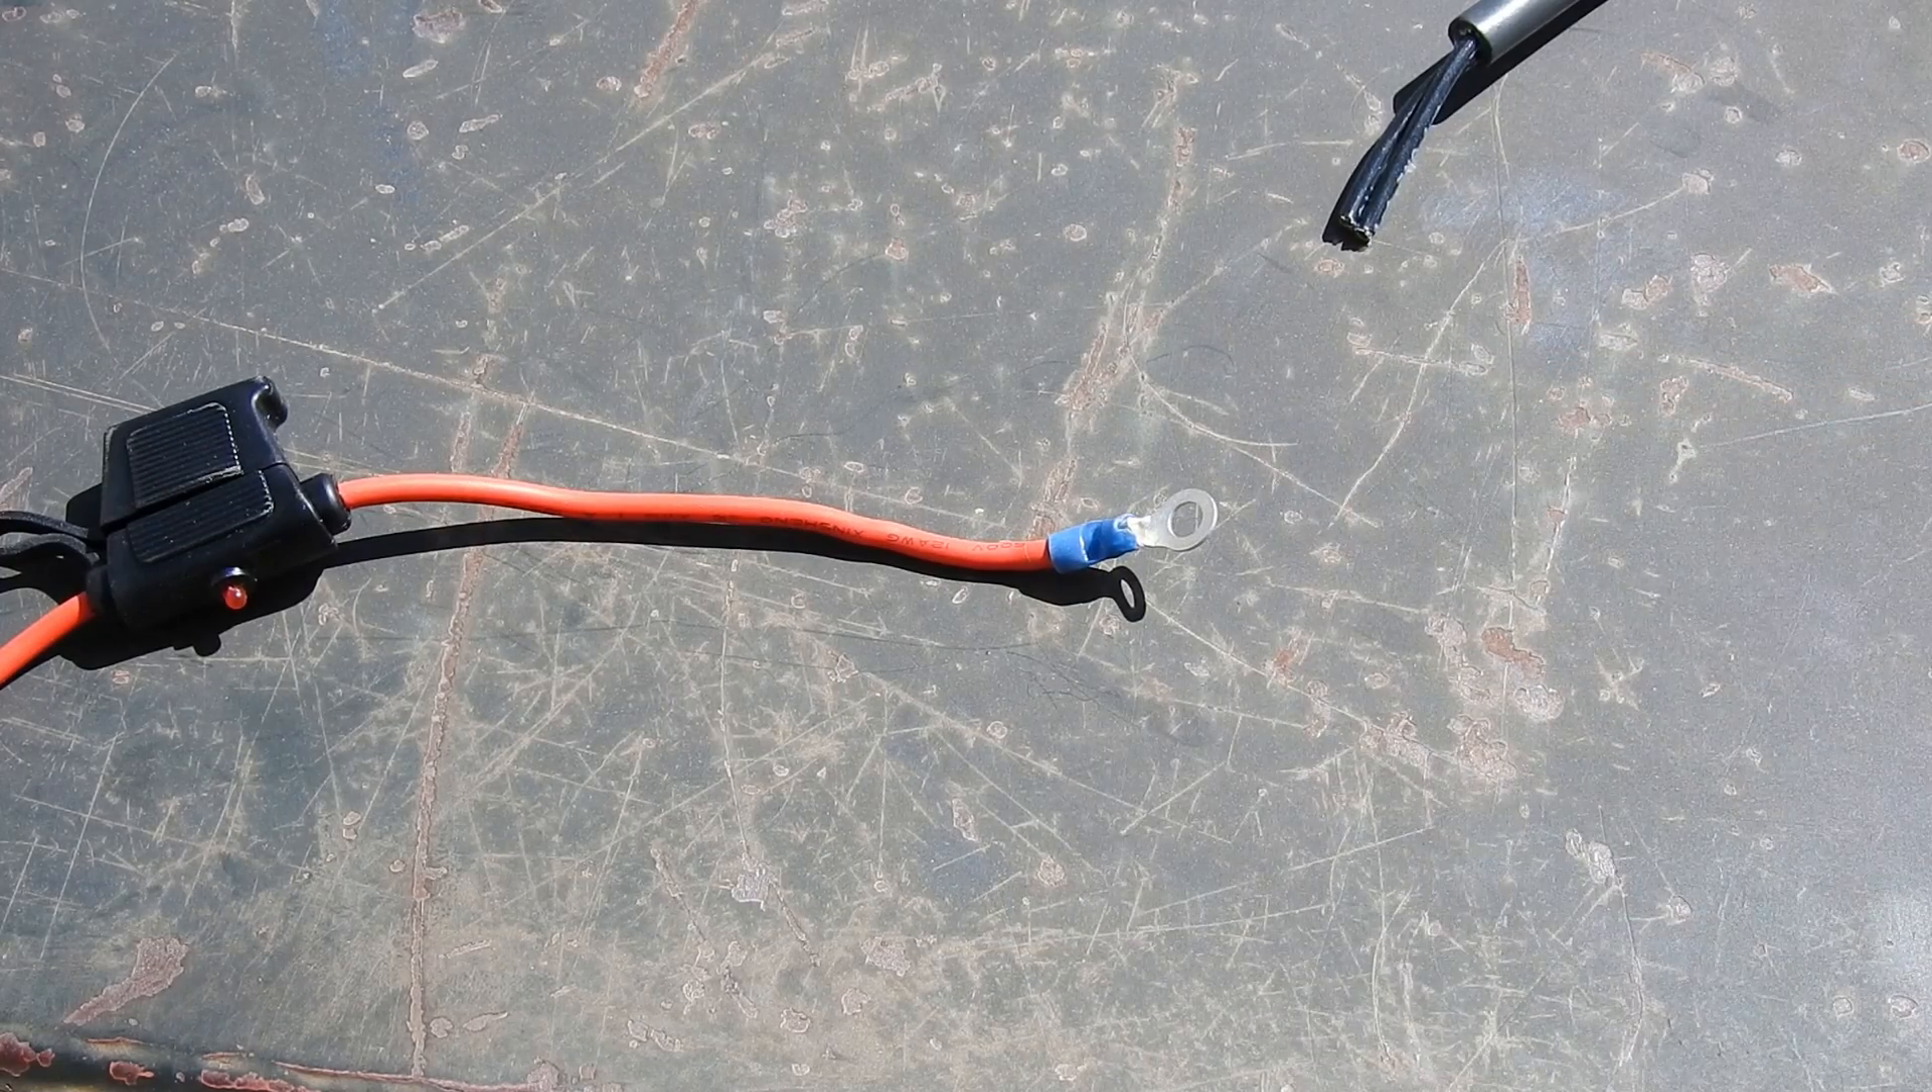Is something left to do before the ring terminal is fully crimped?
No.